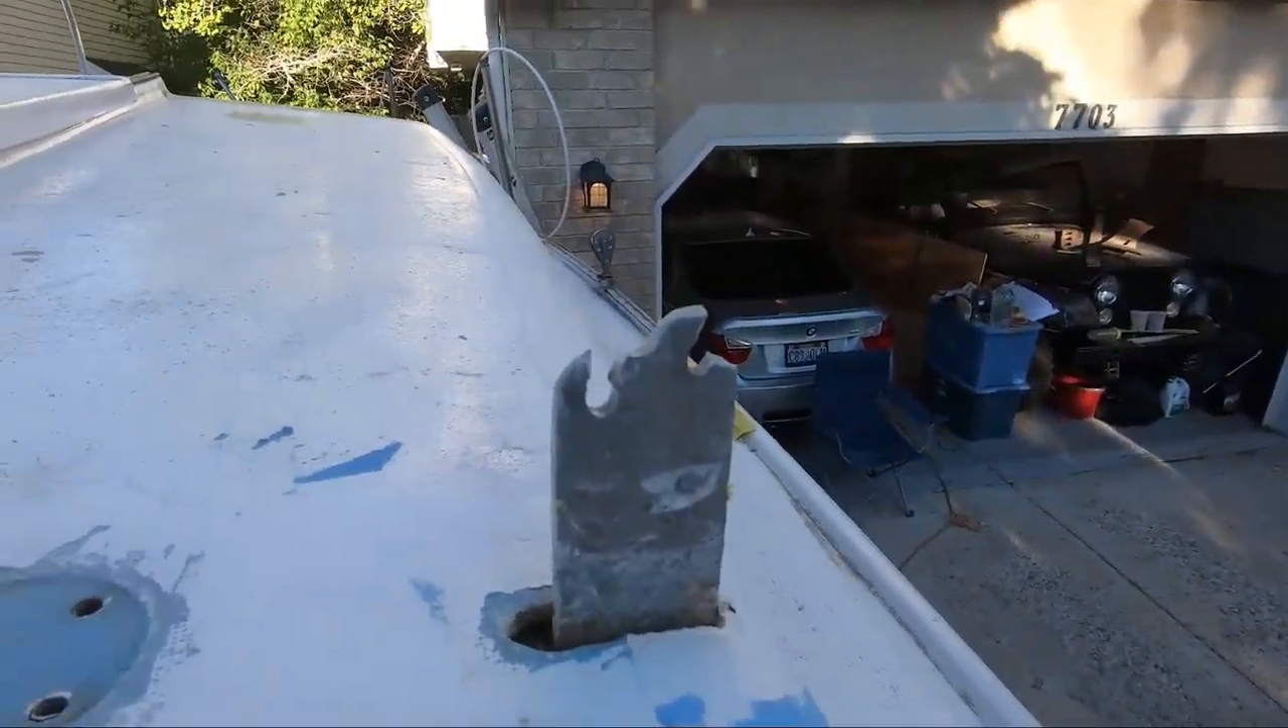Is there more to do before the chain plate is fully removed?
Yes.